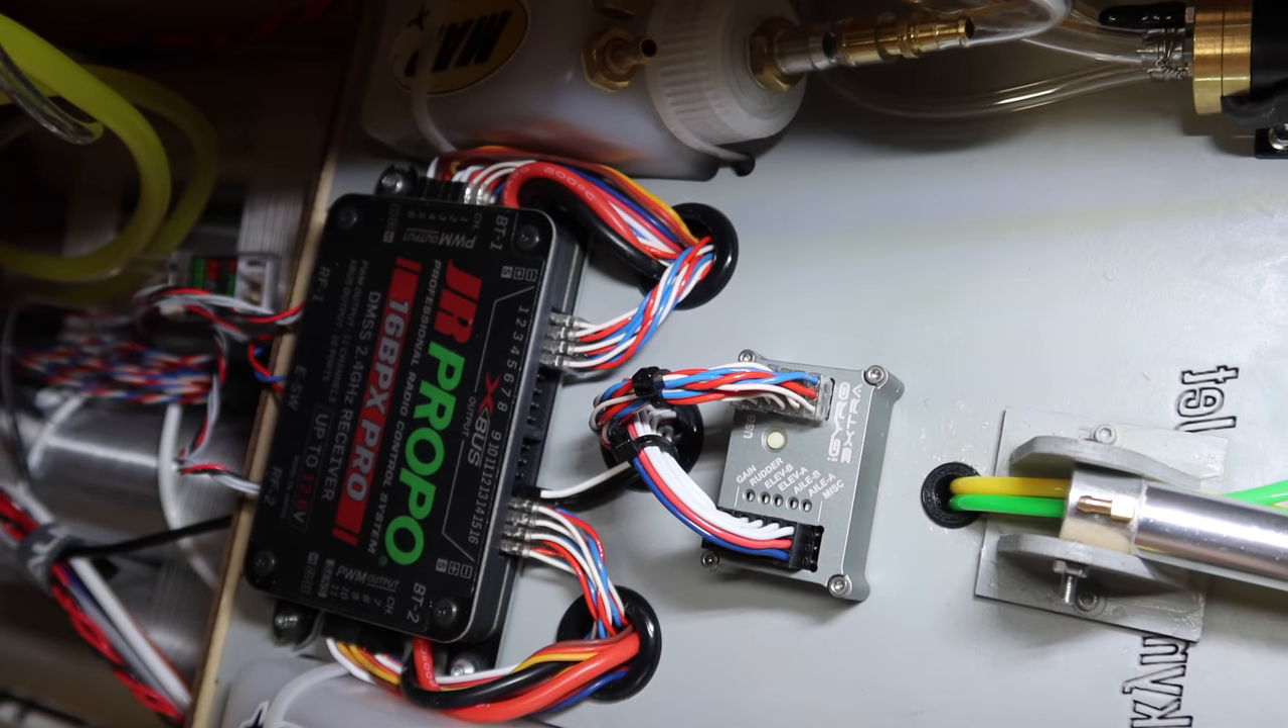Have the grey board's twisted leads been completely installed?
Yes.